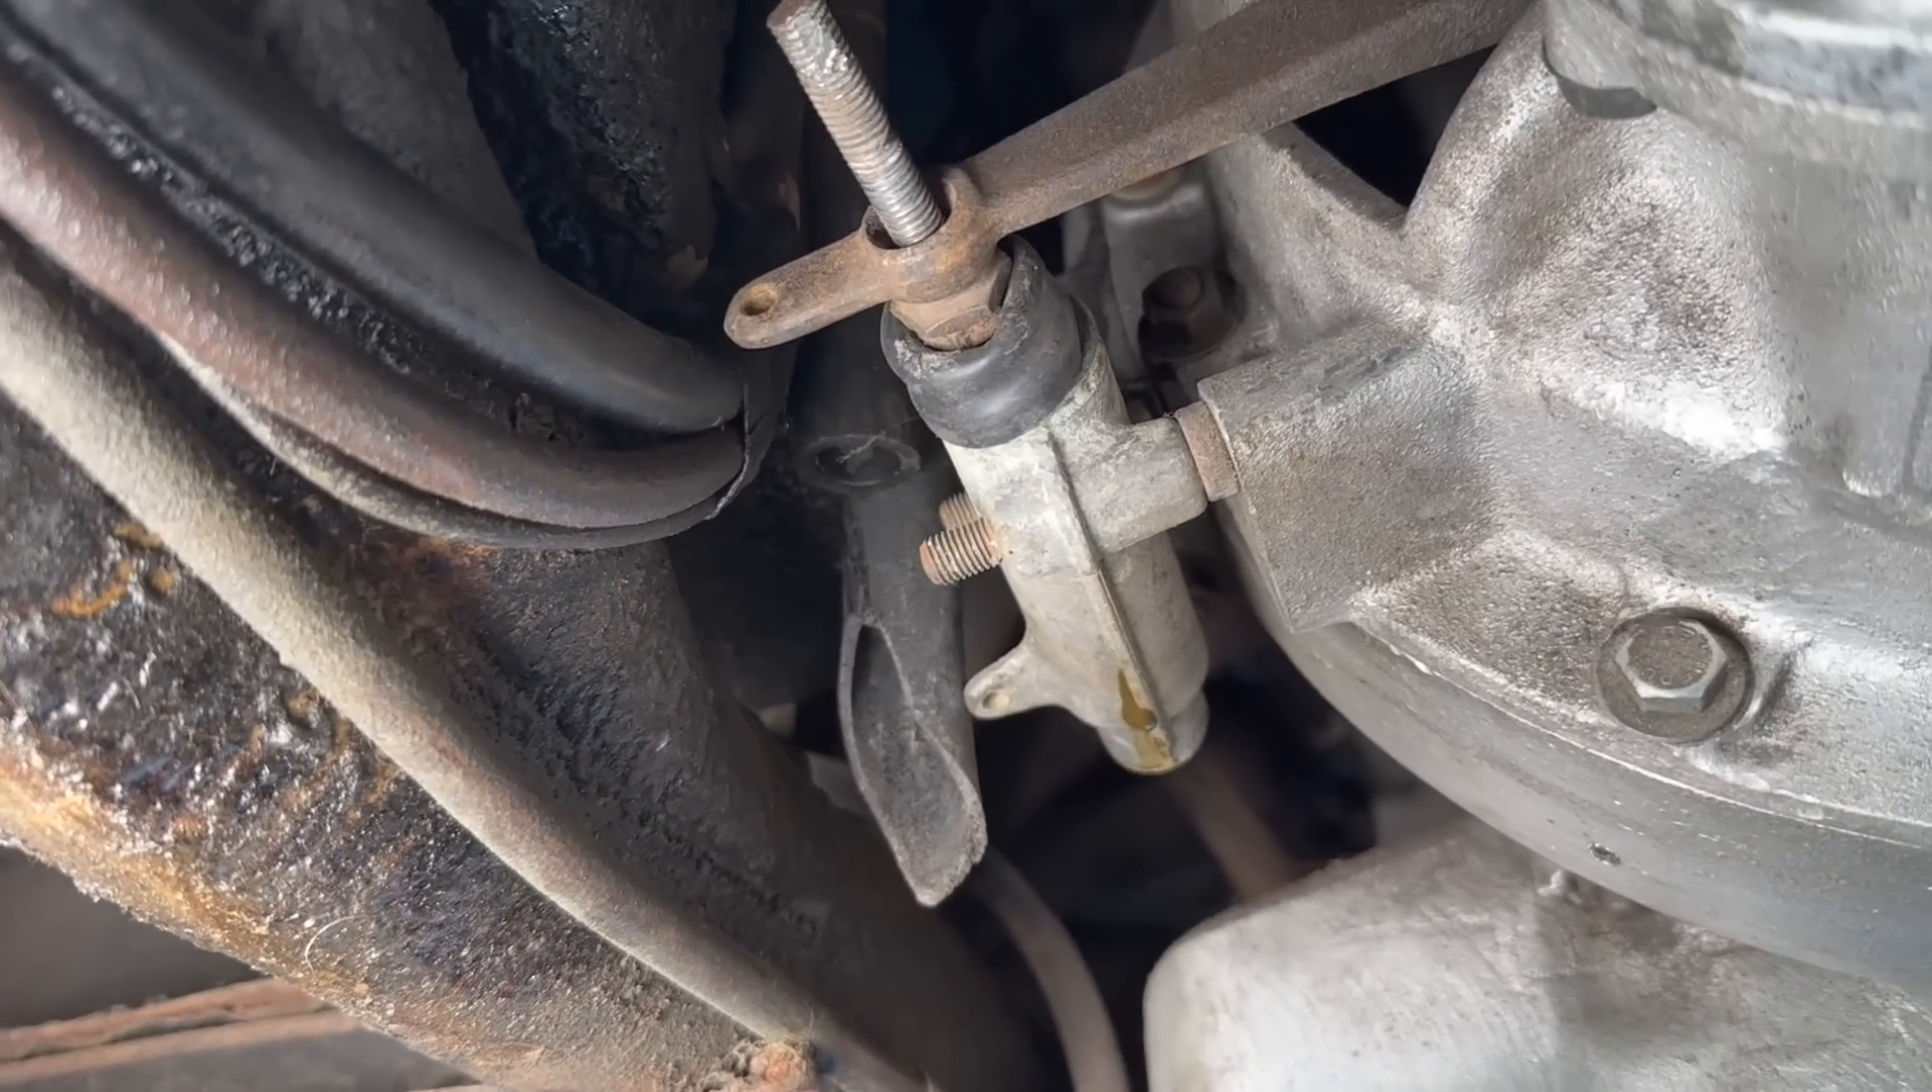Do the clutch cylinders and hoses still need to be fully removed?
Yes.